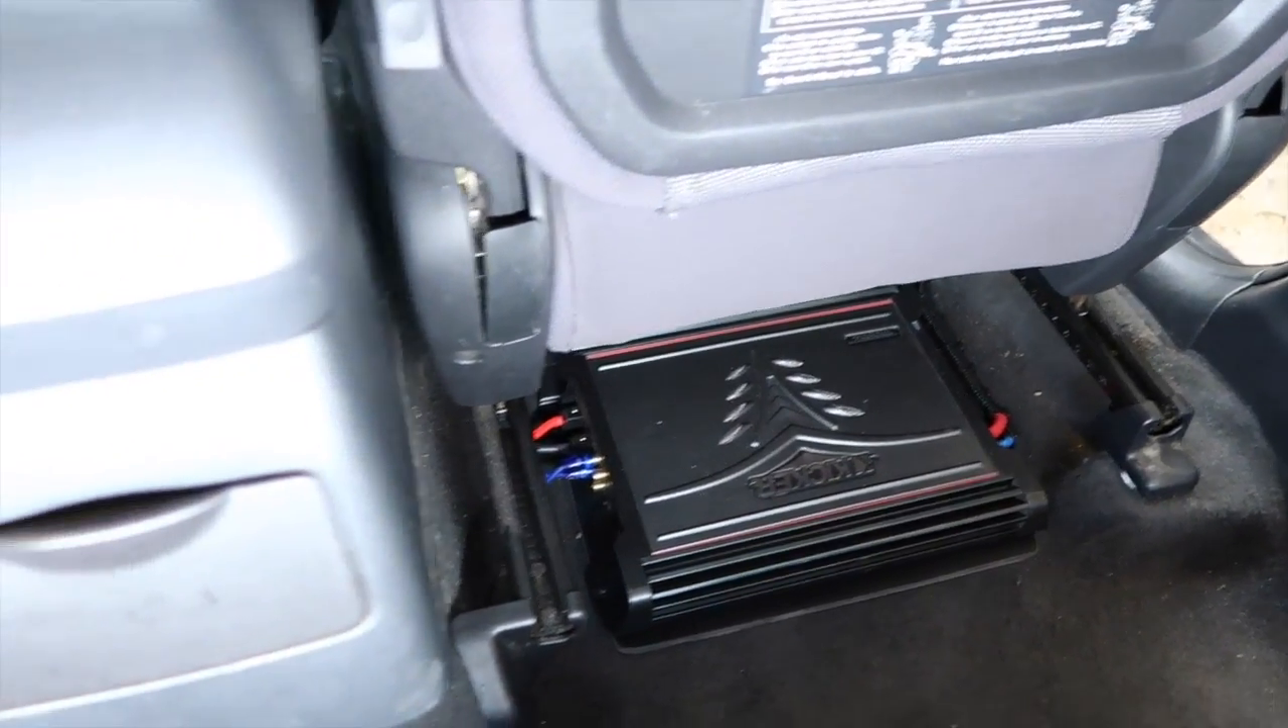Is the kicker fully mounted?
Yes.